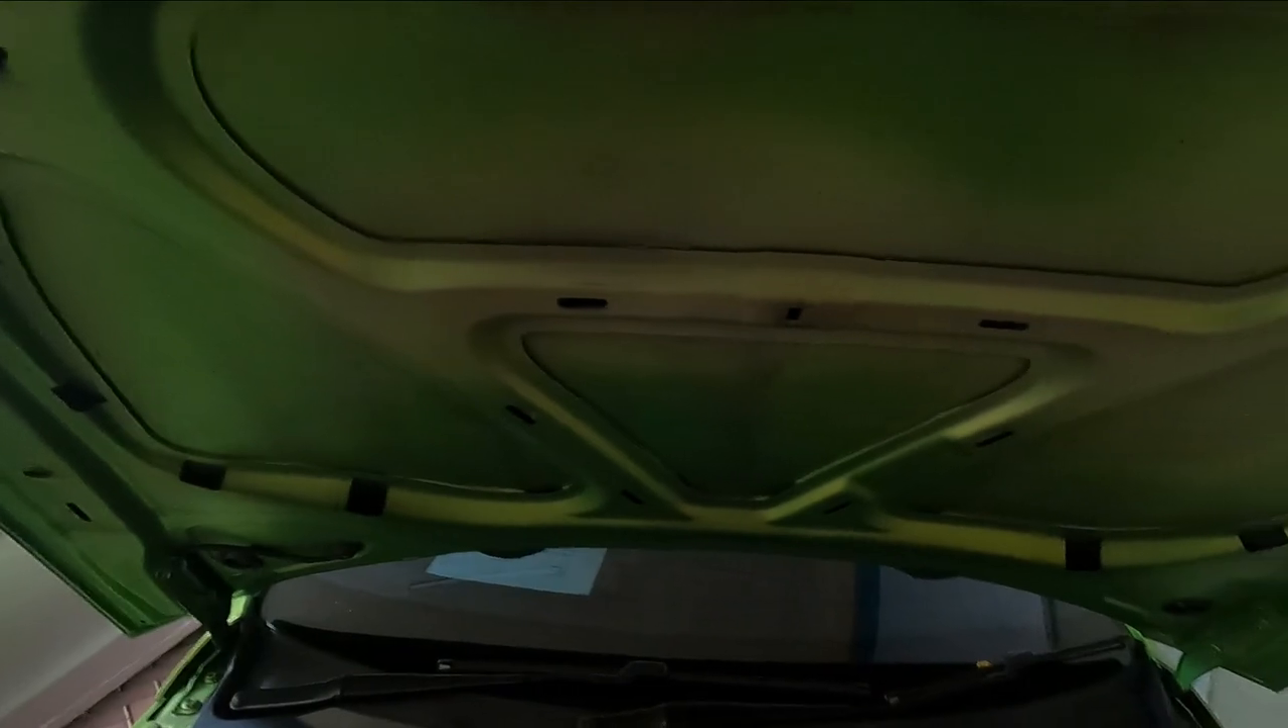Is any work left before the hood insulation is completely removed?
No.